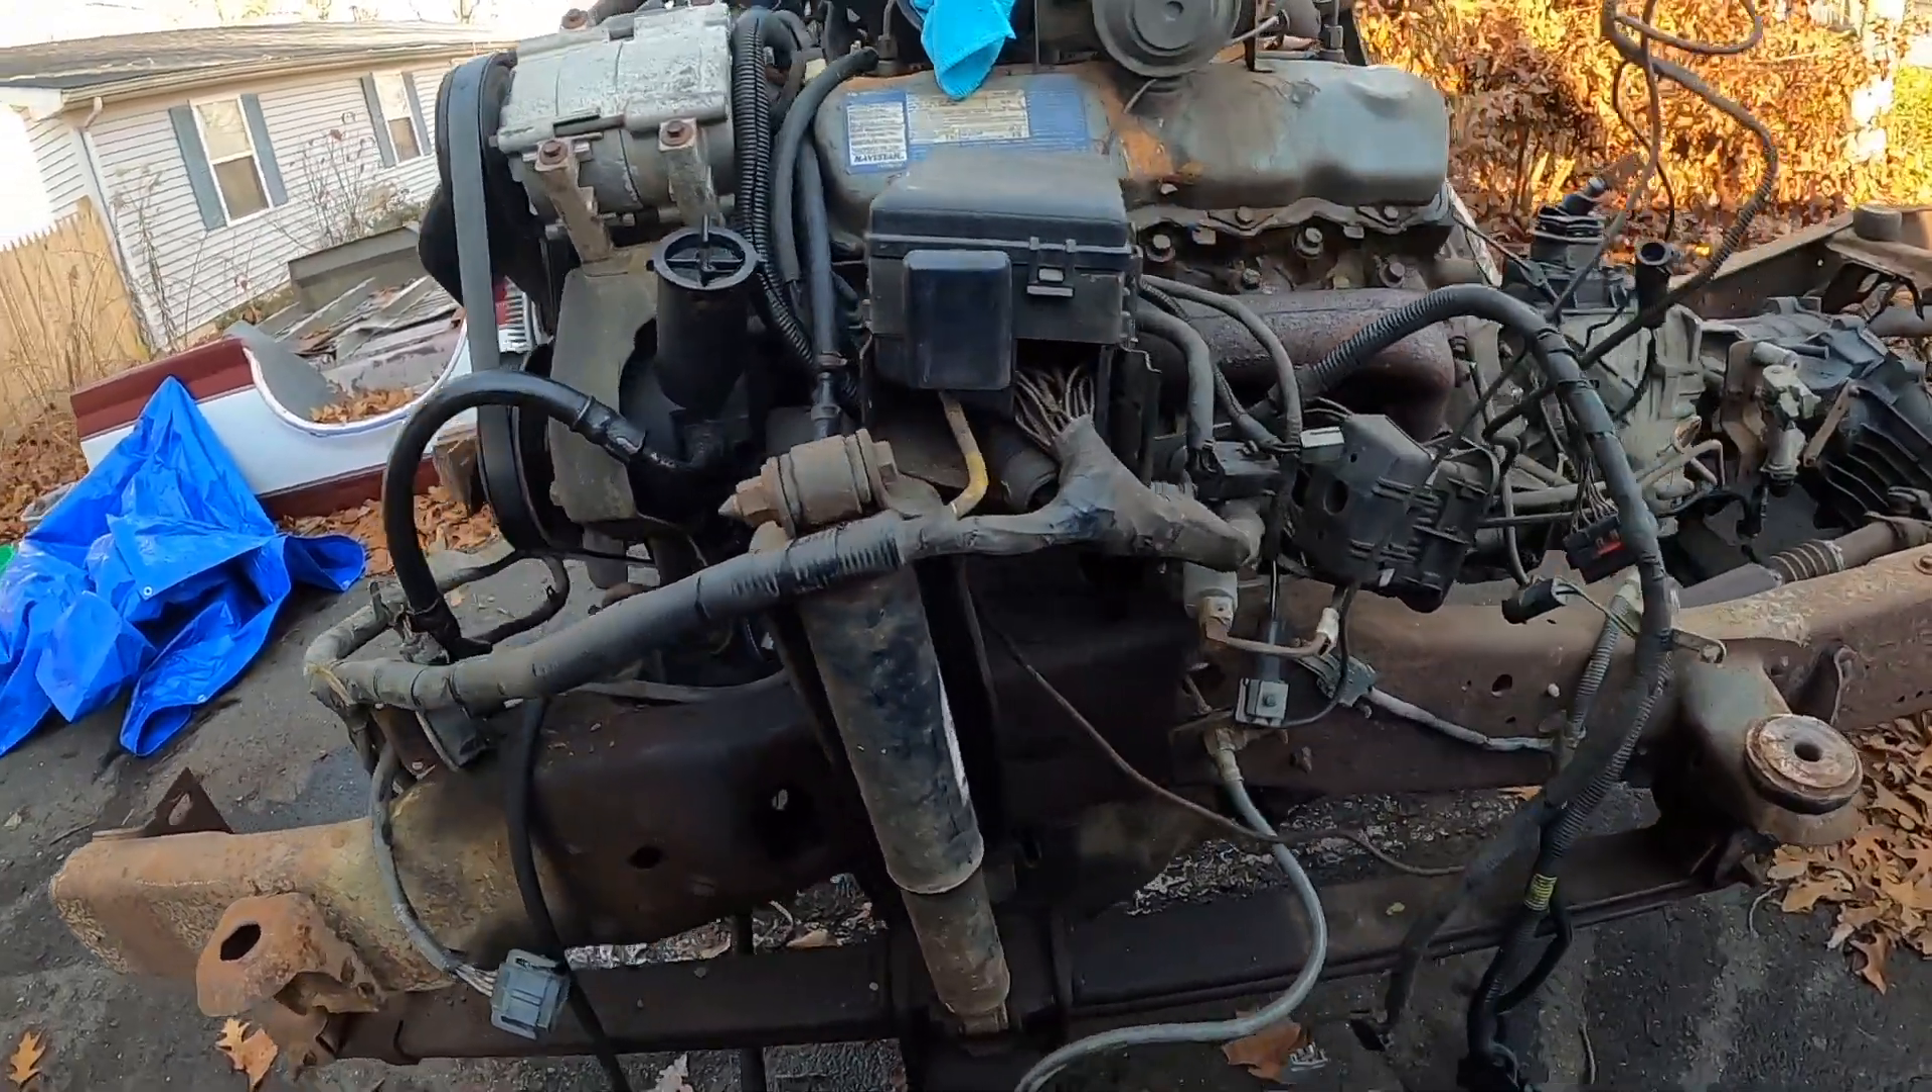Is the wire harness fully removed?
No.